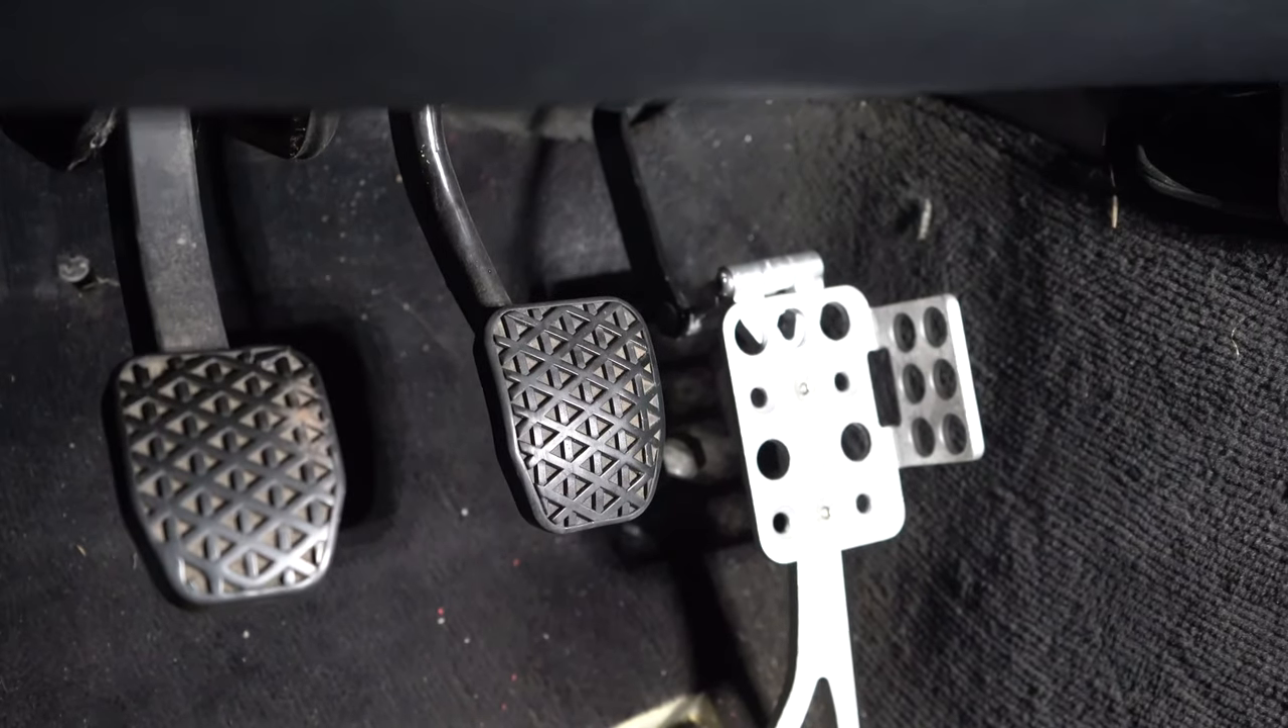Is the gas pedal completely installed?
Yes.